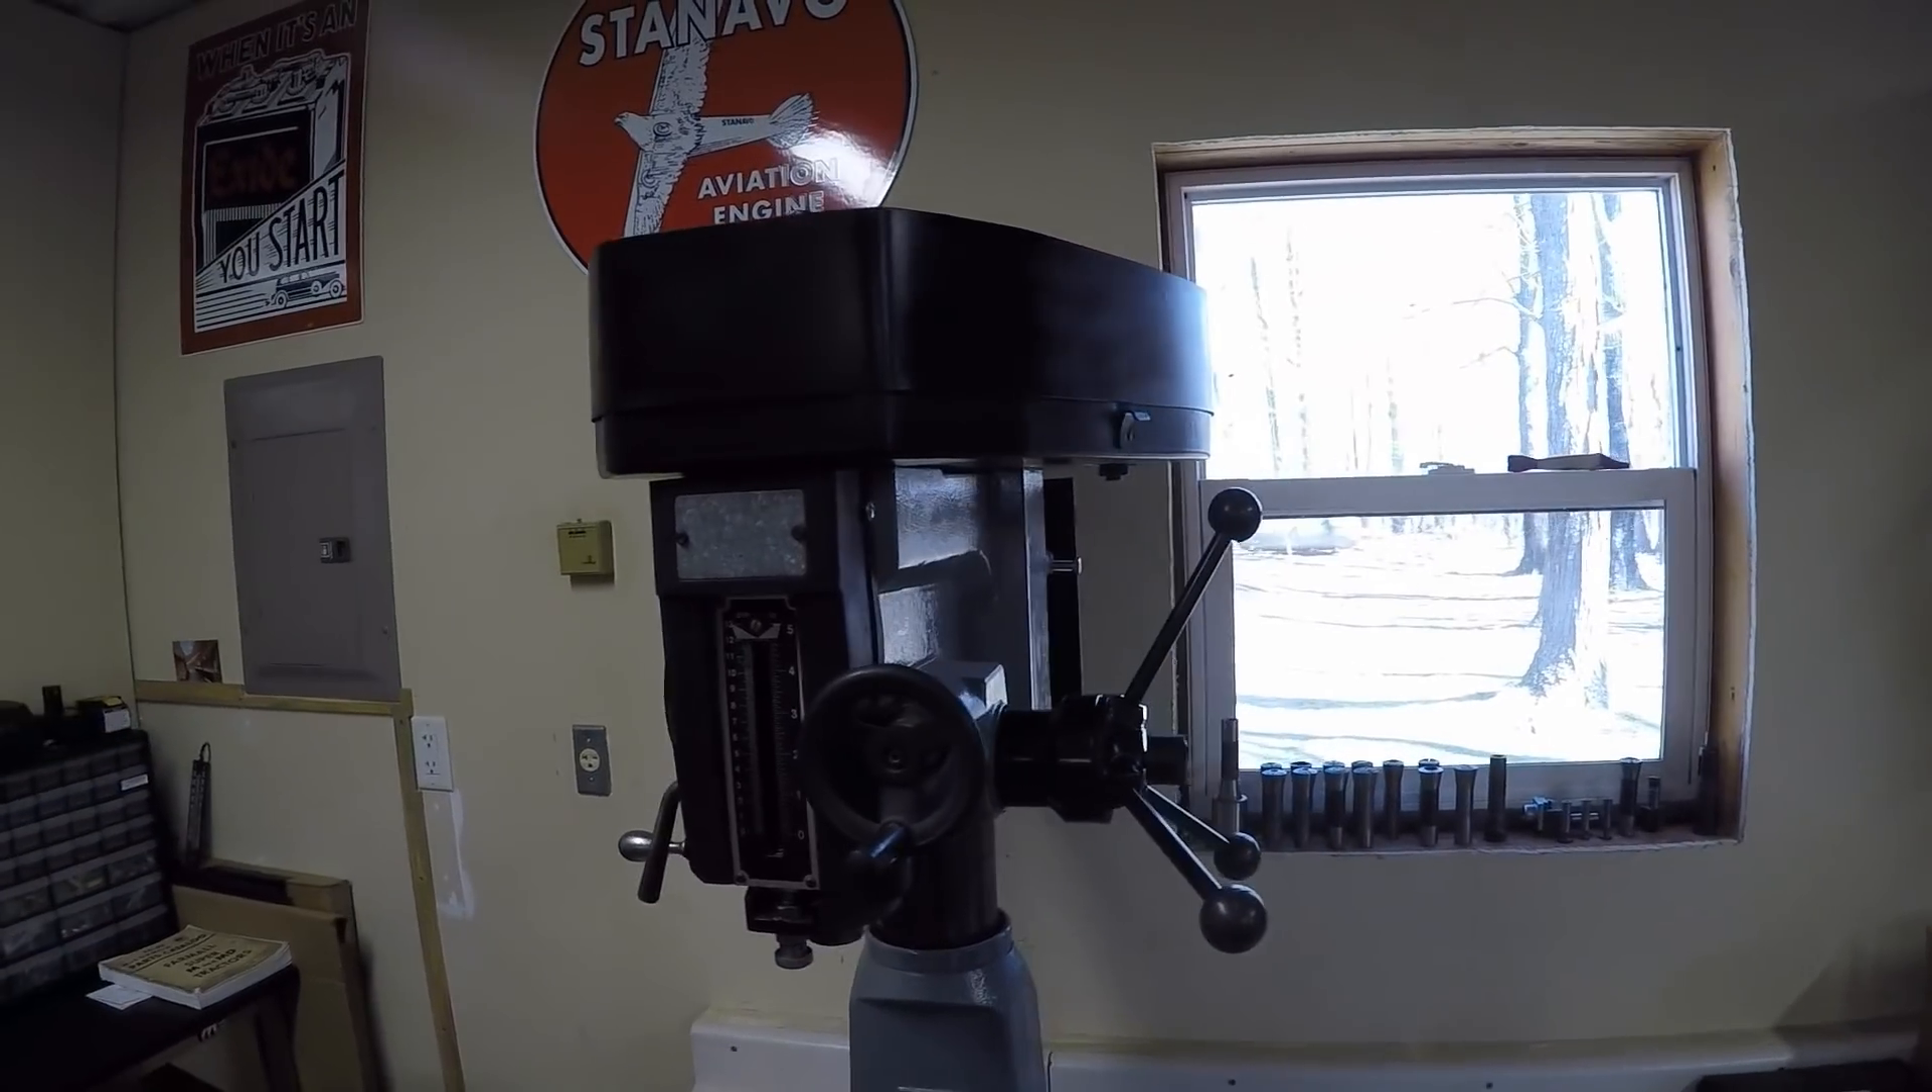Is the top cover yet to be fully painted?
No.